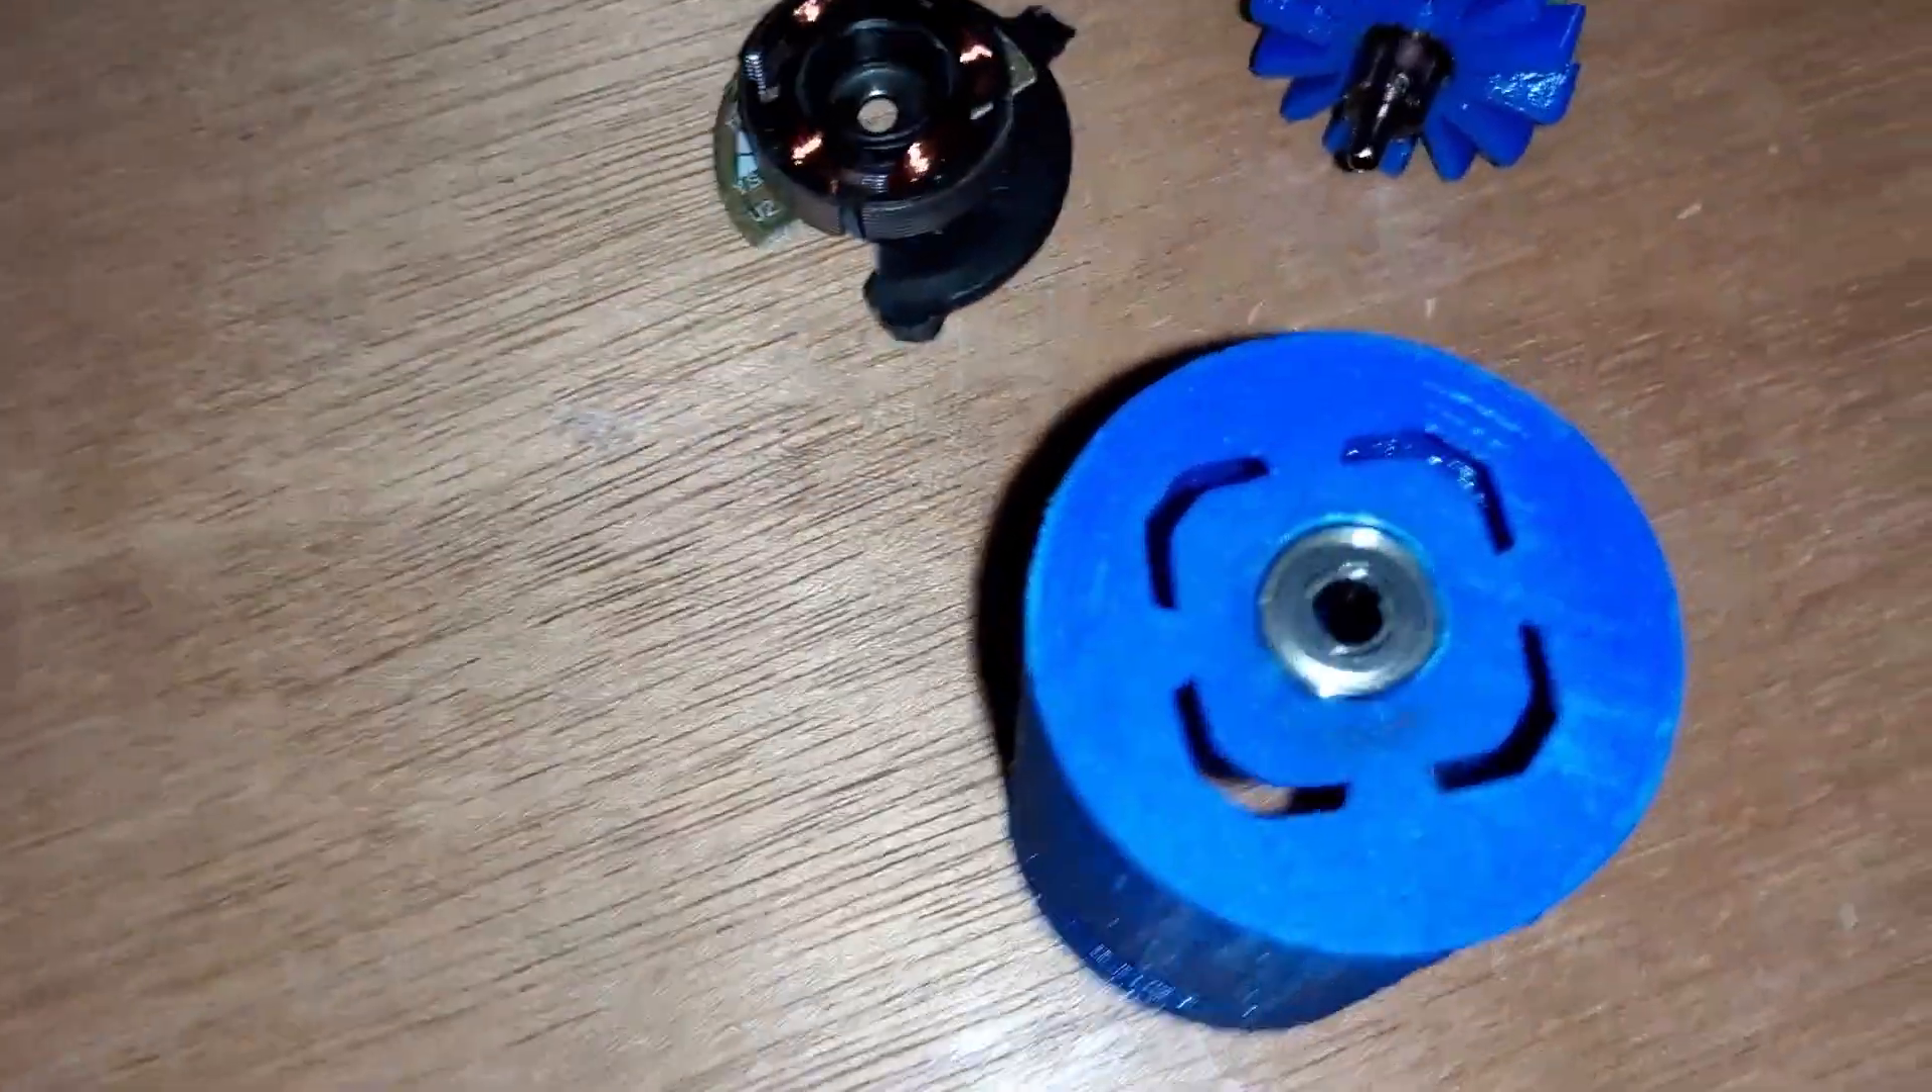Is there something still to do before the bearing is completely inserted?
No.